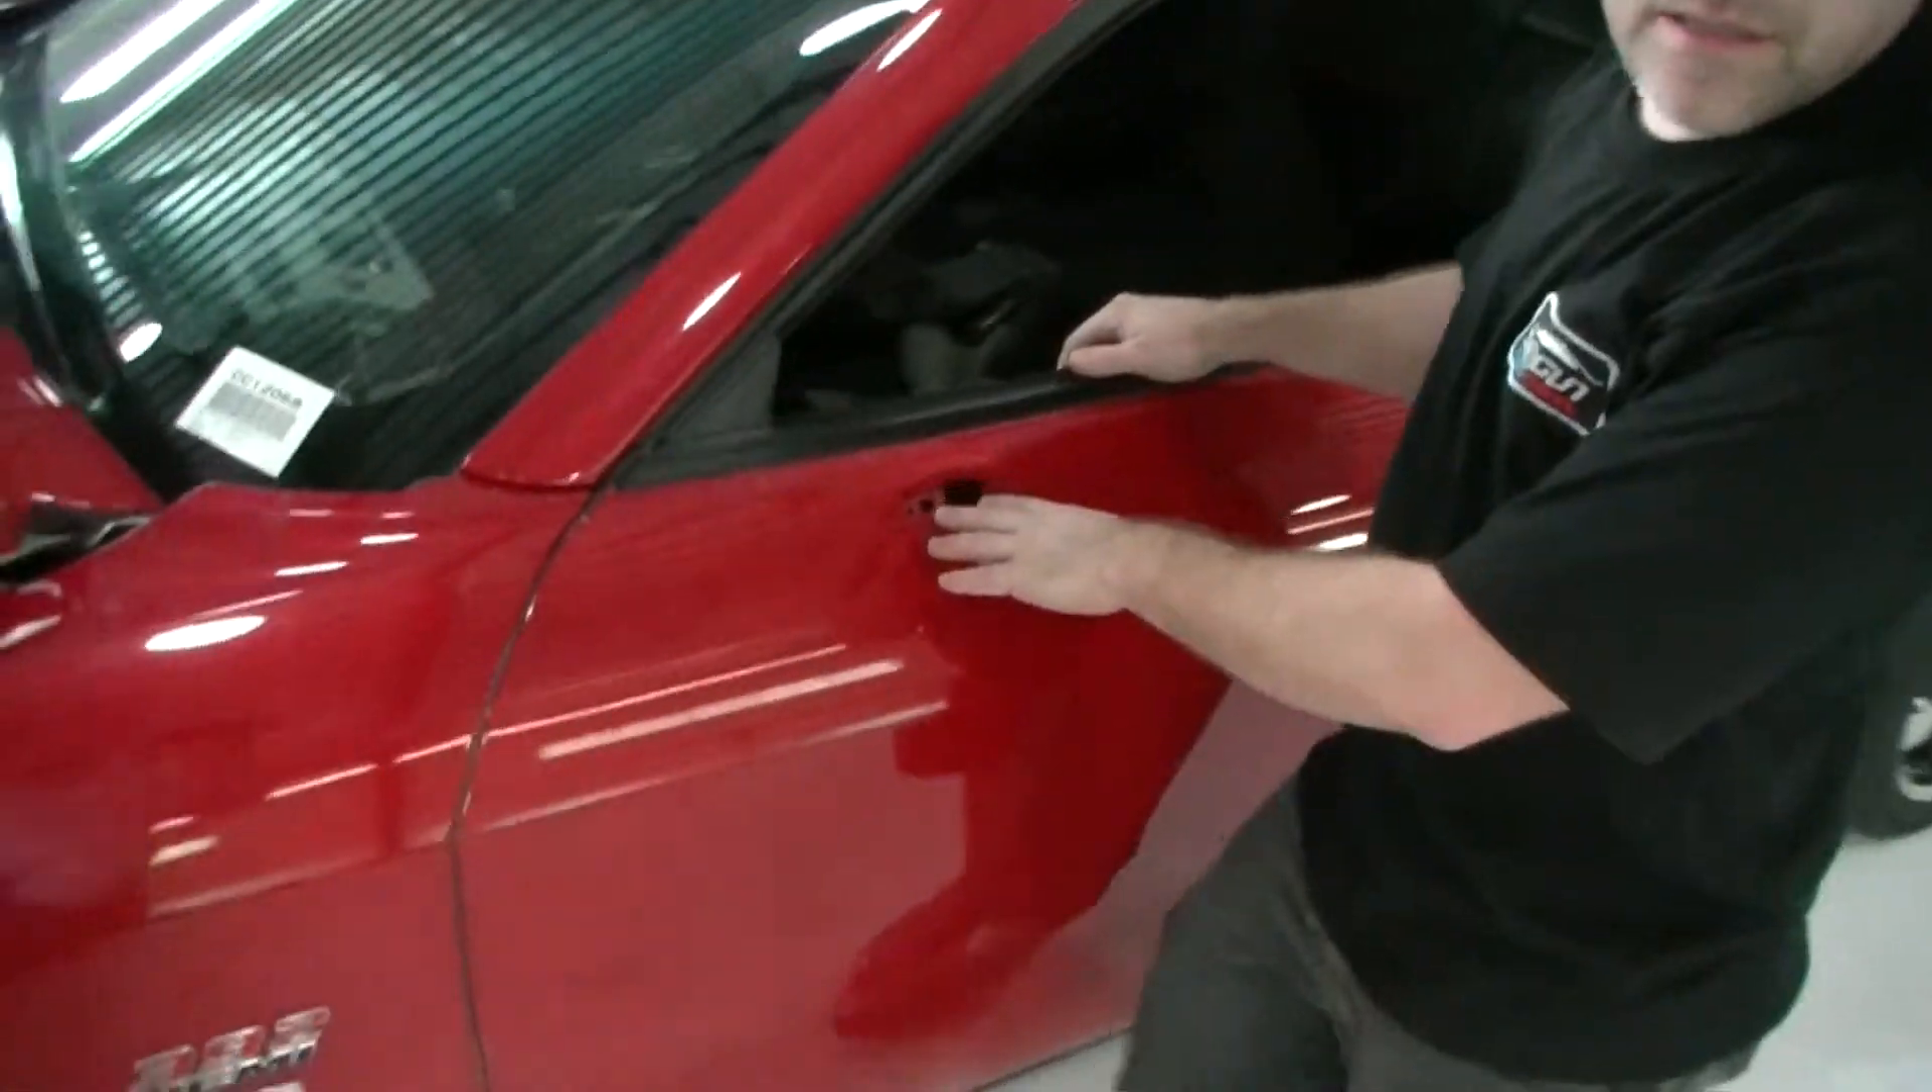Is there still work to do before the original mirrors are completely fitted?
Yes.